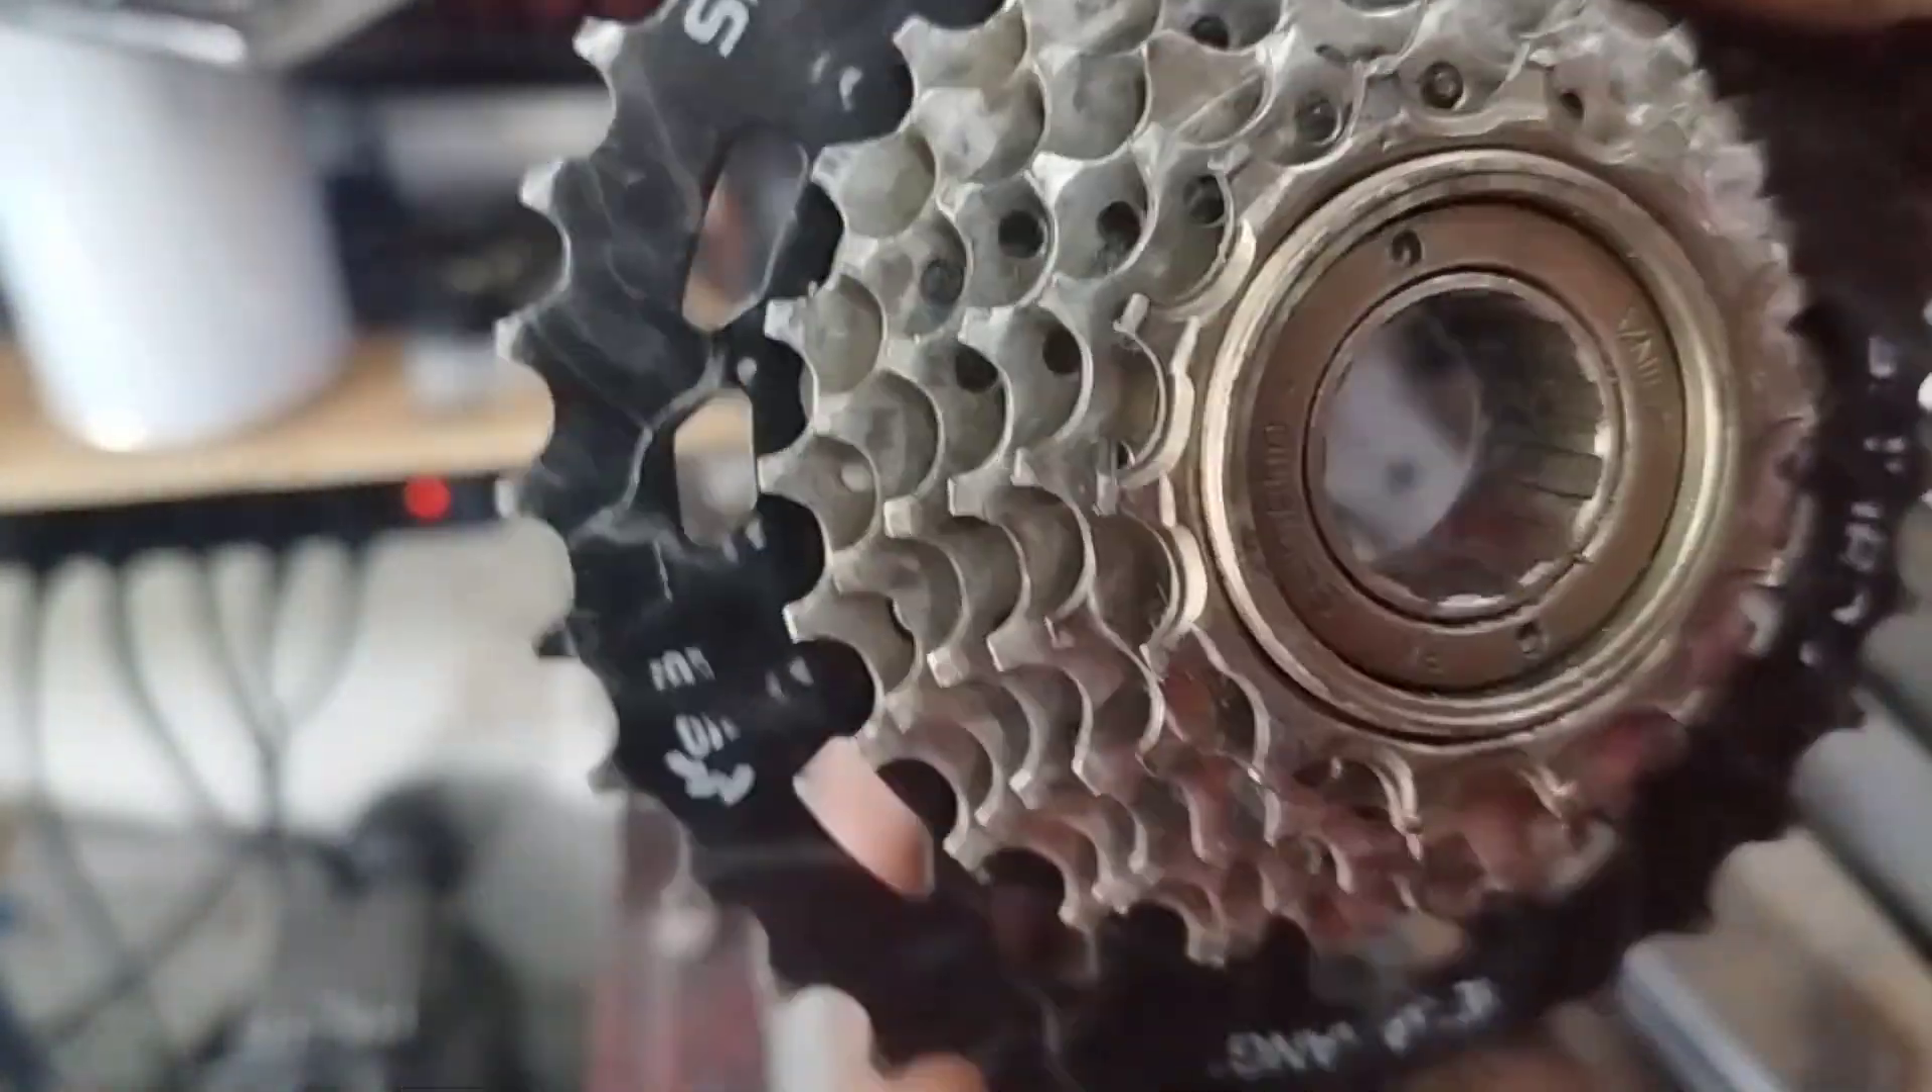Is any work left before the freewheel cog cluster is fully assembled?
No.